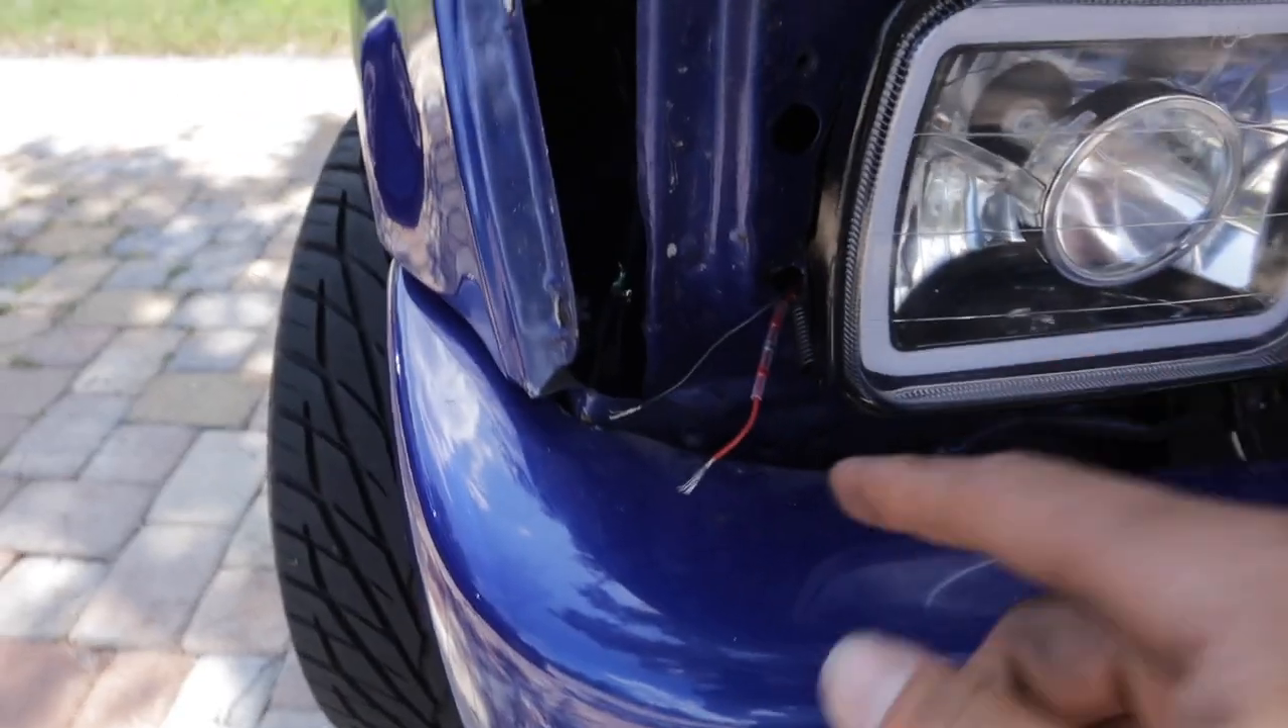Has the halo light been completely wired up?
No.